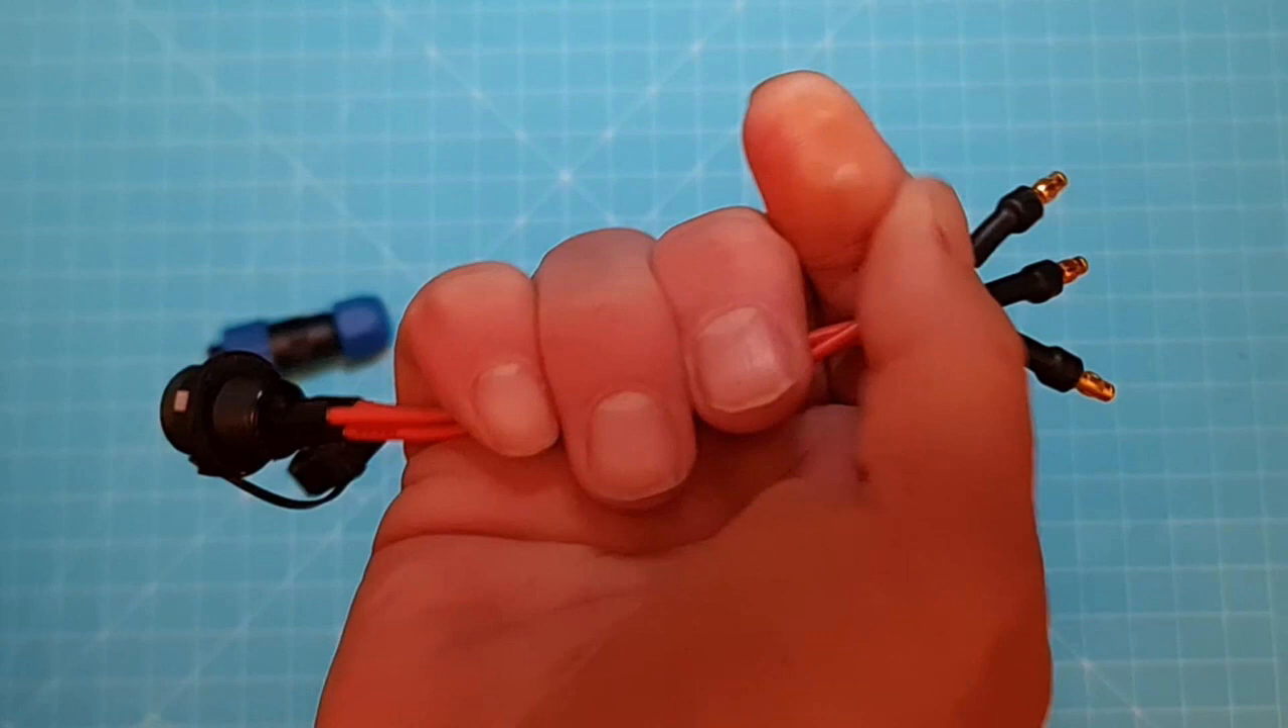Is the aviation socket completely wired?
Yes.